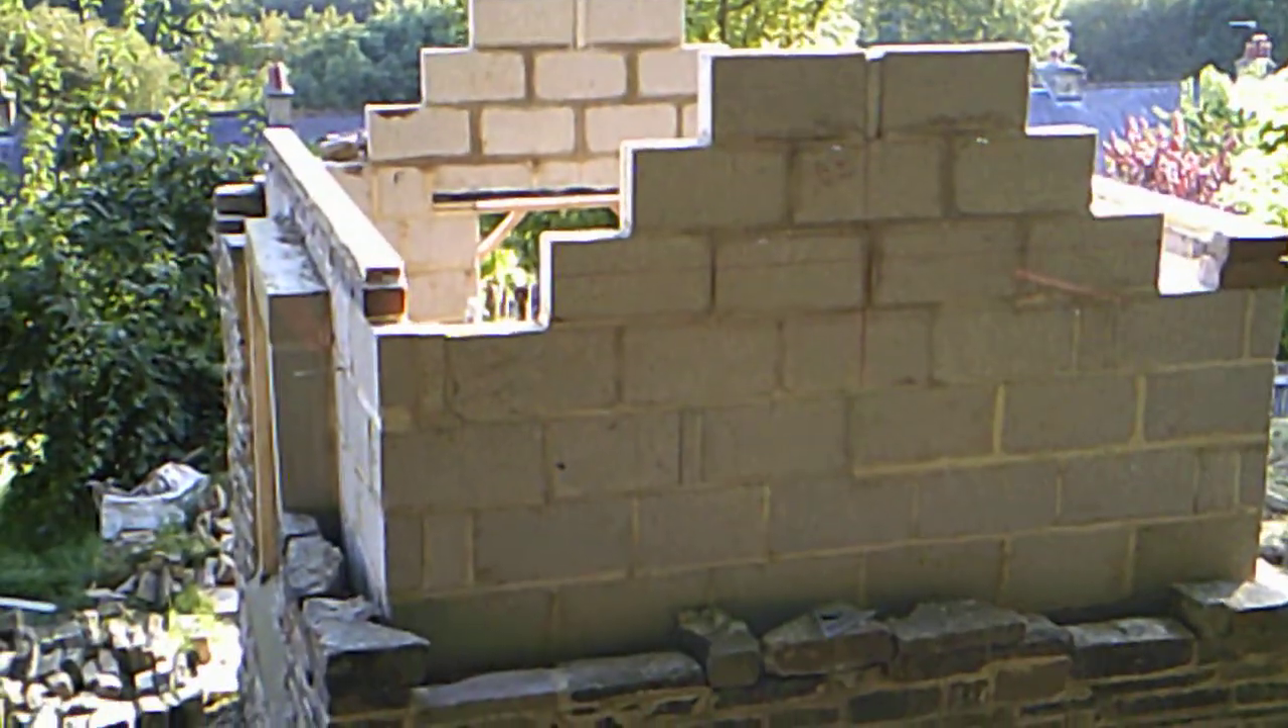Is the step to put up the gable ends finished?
No.